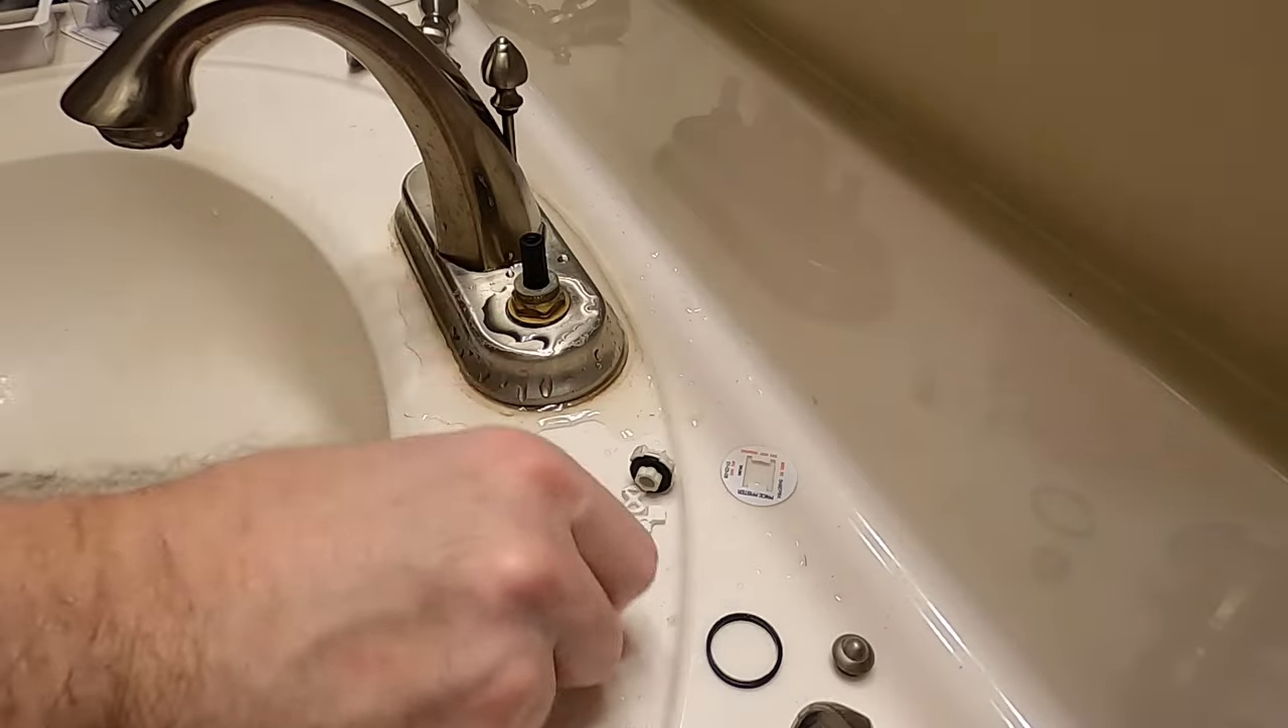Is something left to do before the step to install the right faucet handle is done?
Yes.